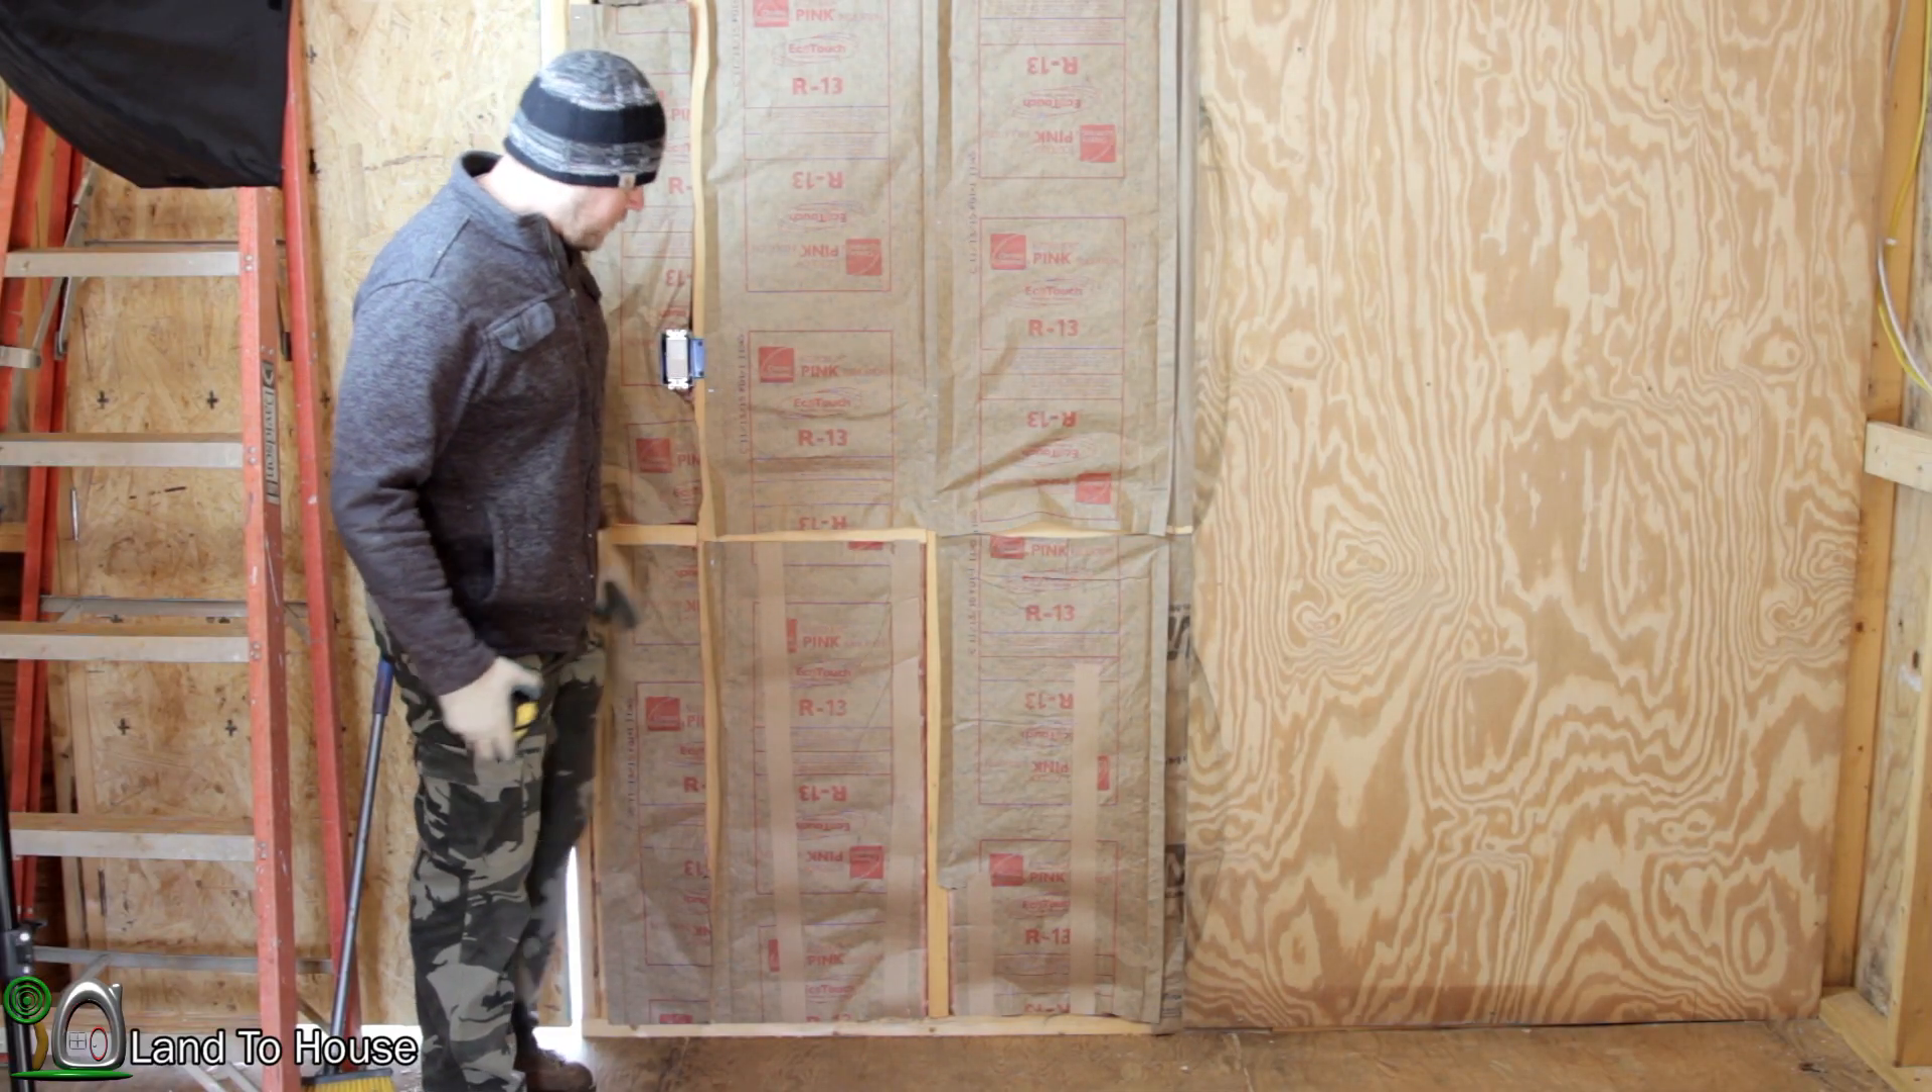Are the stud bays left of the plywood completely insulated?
Yes.